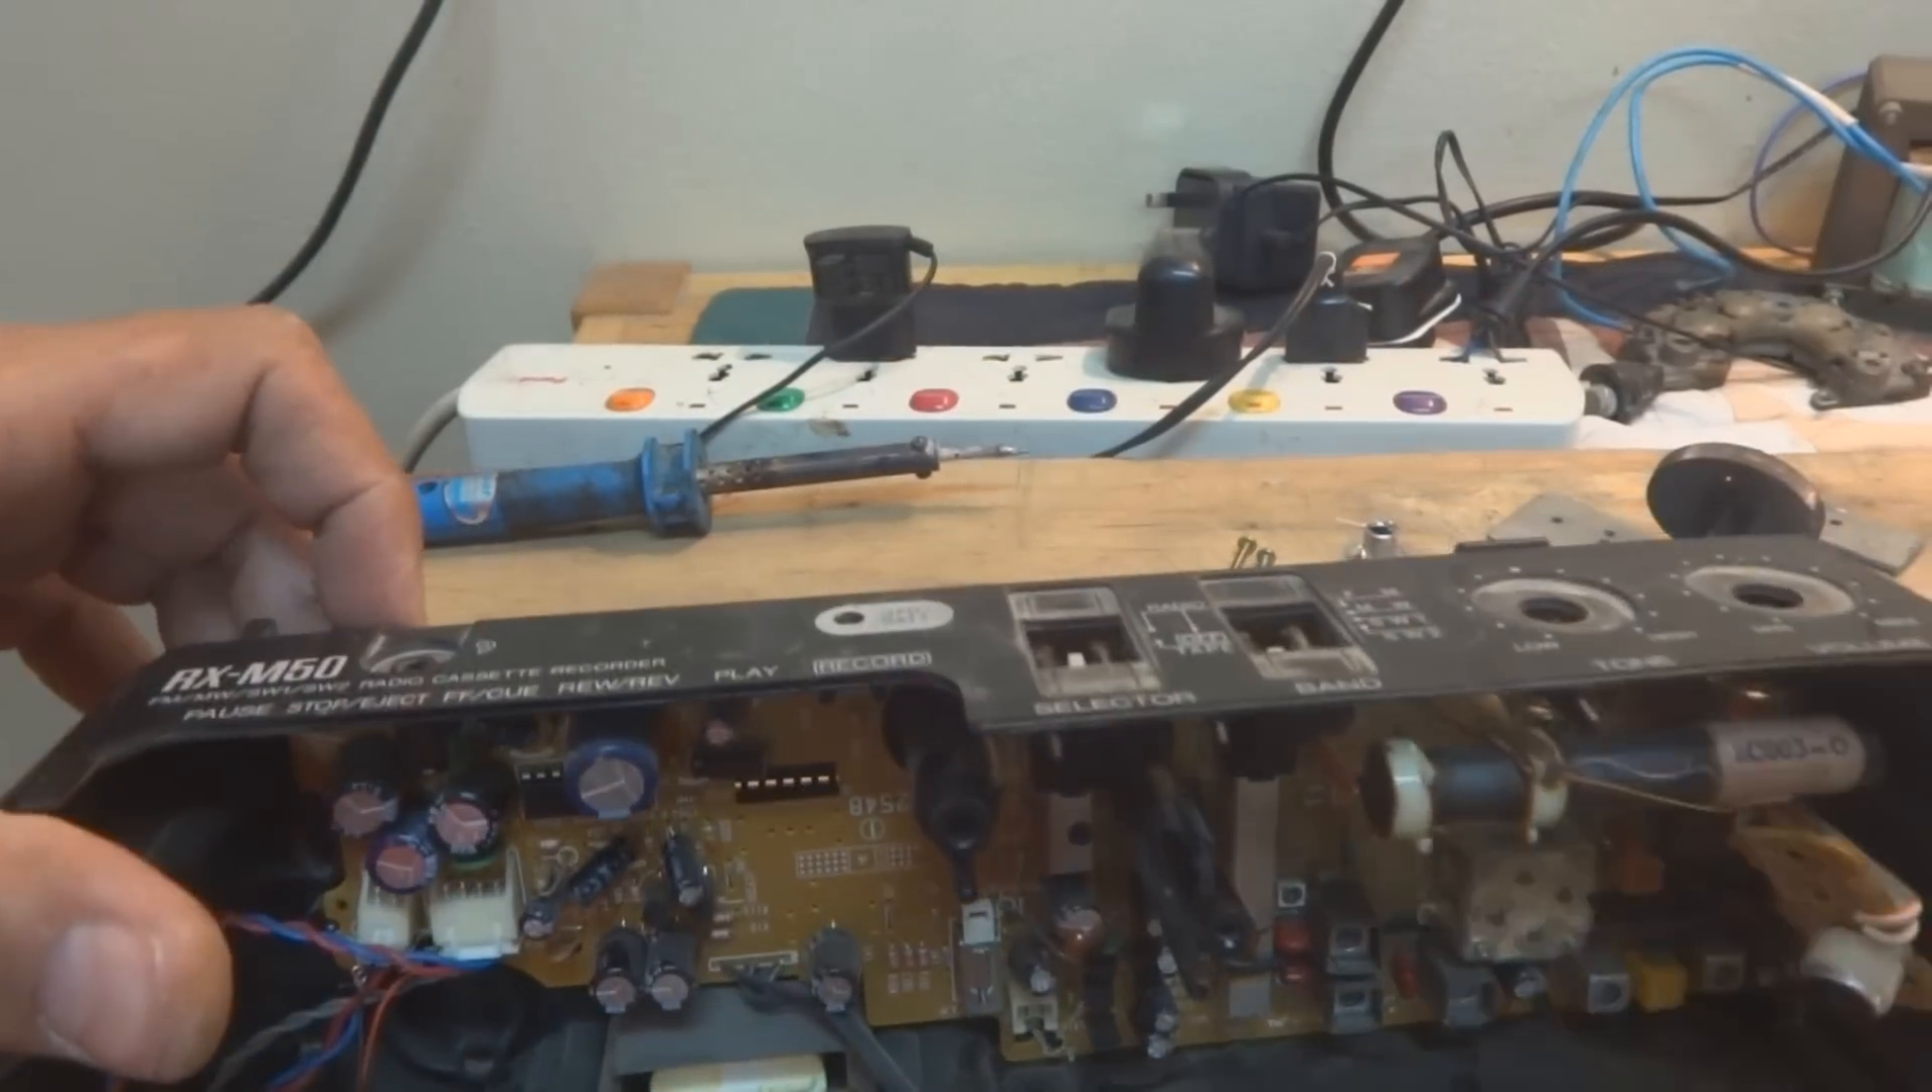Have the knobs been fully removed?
Yes.